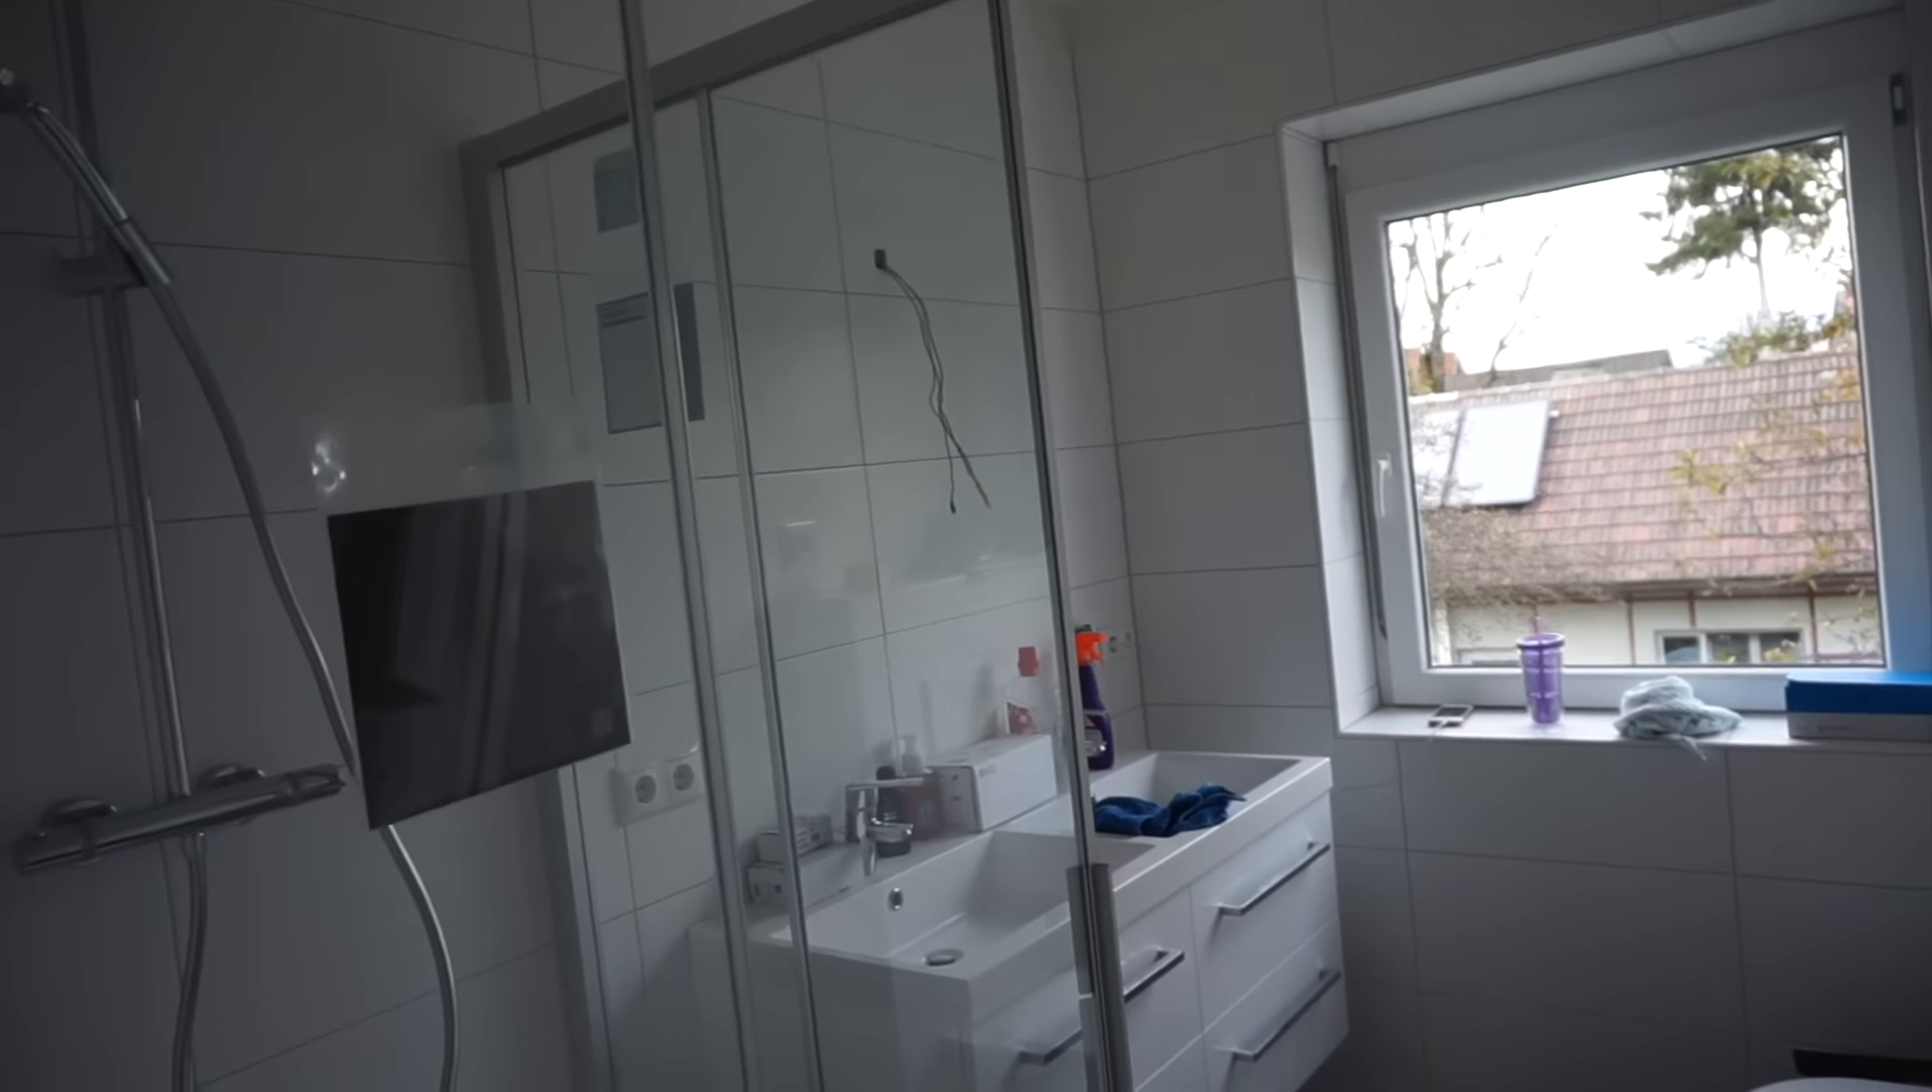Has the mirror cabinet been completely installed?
No.